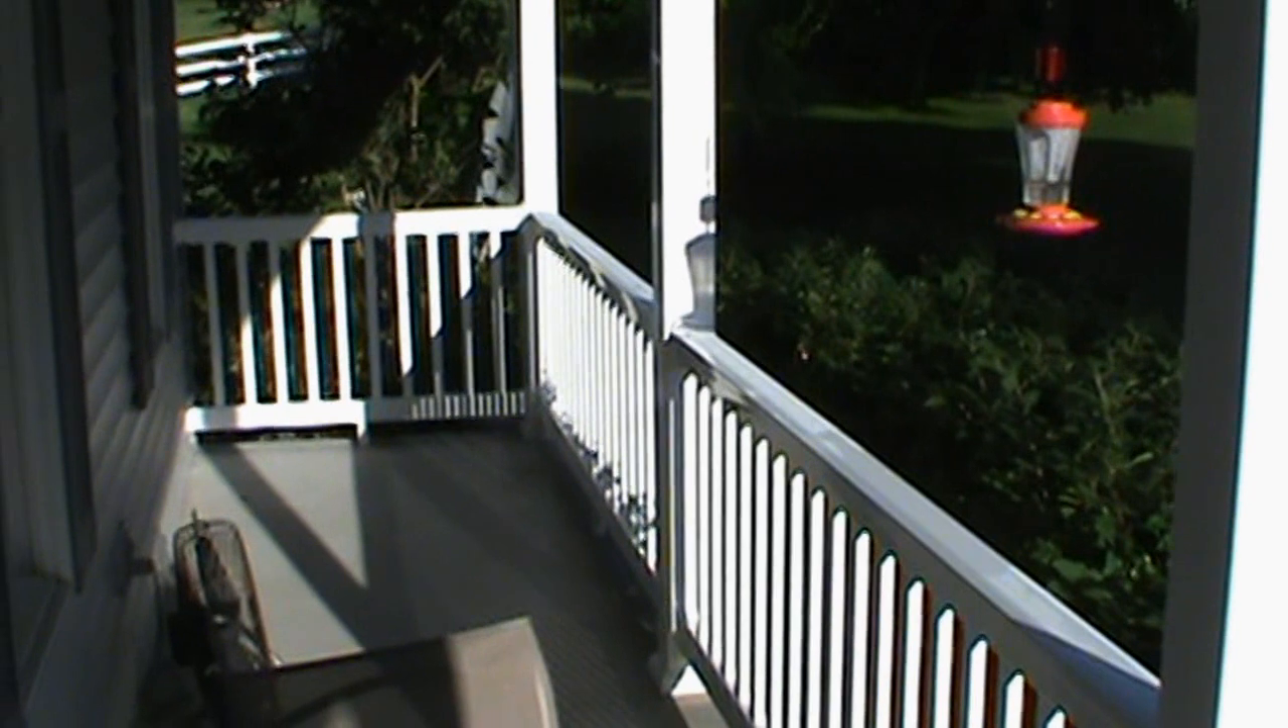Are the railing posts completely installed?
Yes.